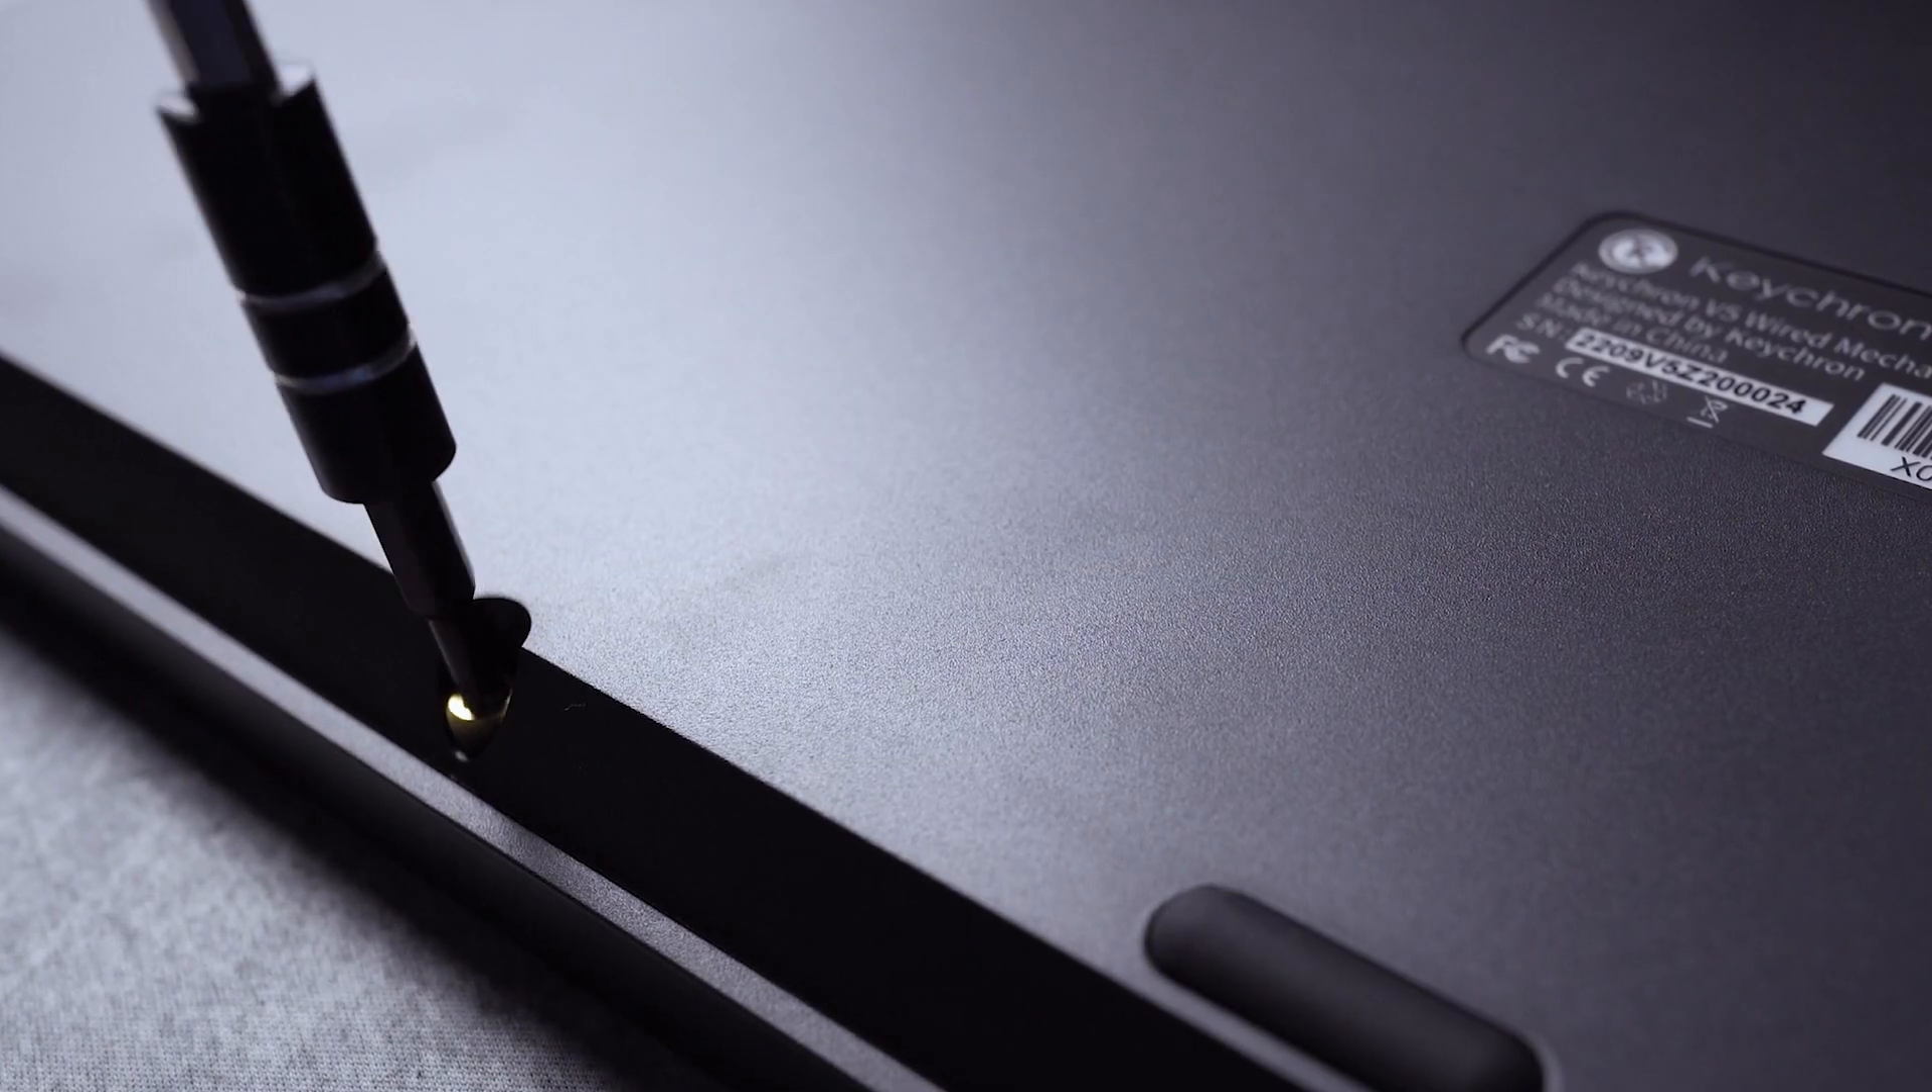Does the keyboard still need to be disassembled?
Yes.